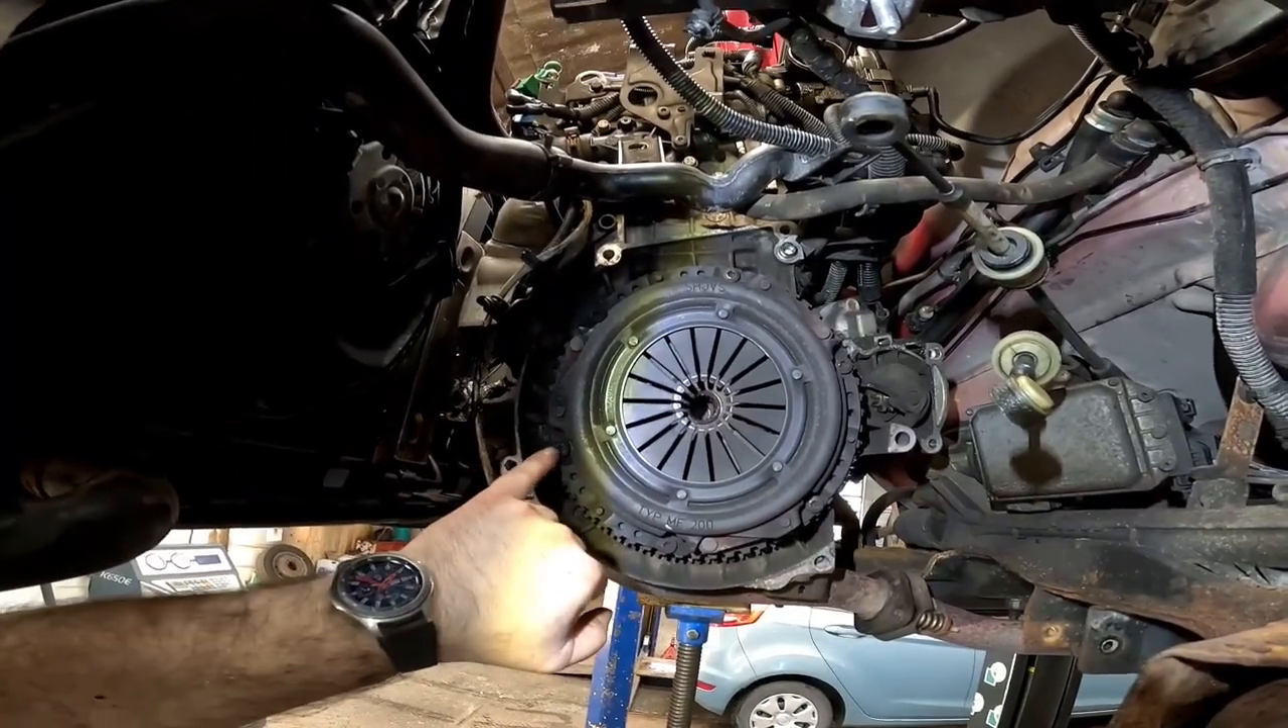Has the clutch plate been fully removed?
No.